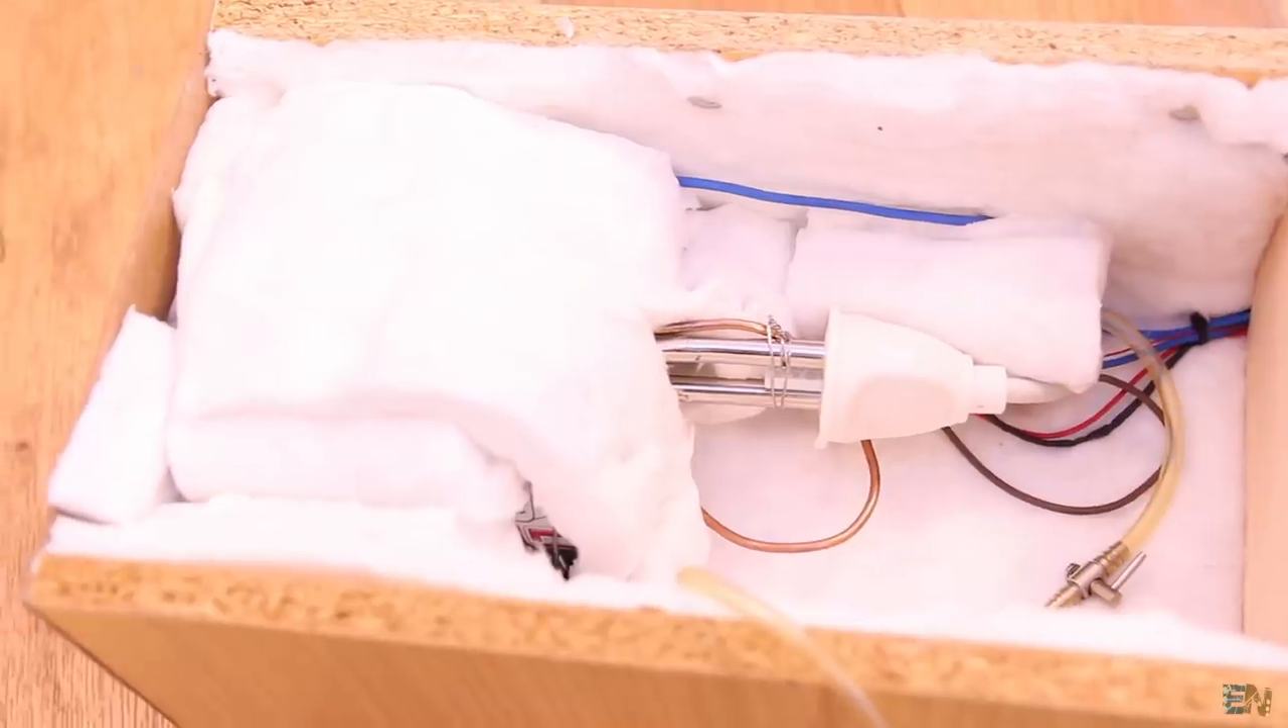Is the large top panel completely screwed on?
No.